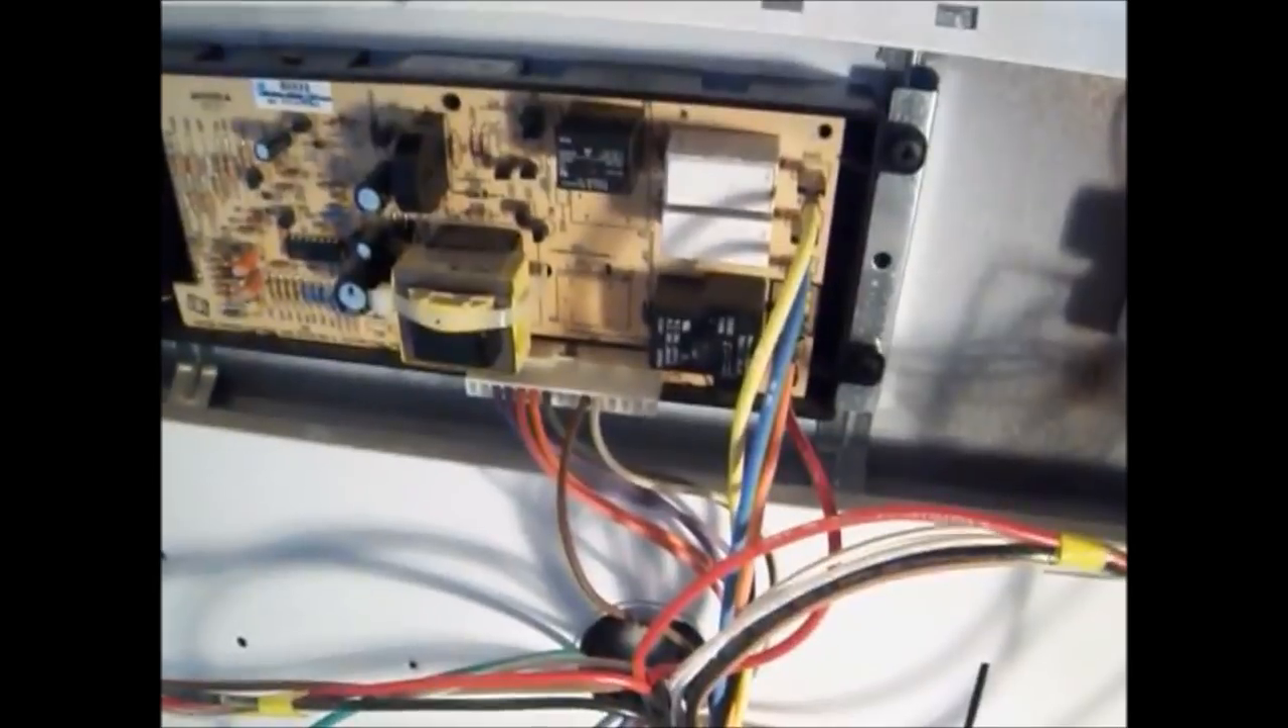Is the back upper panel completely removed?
Yes.